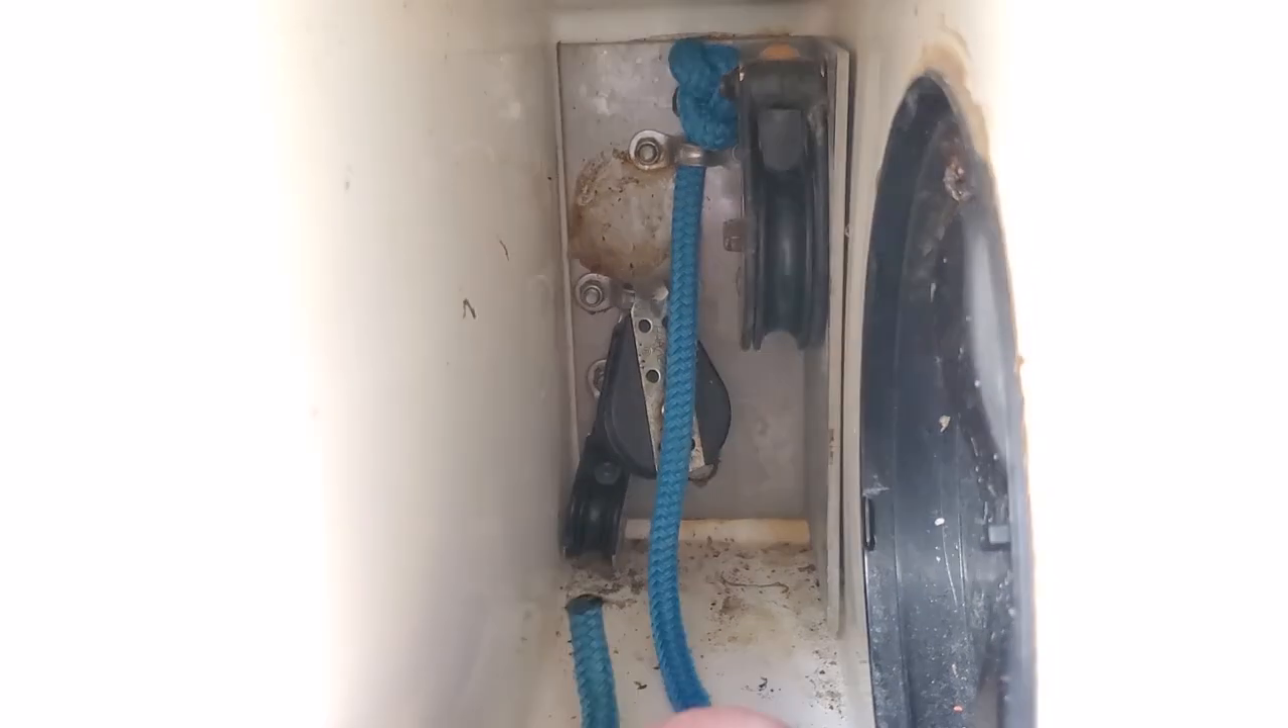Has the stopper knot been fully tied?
Yes.